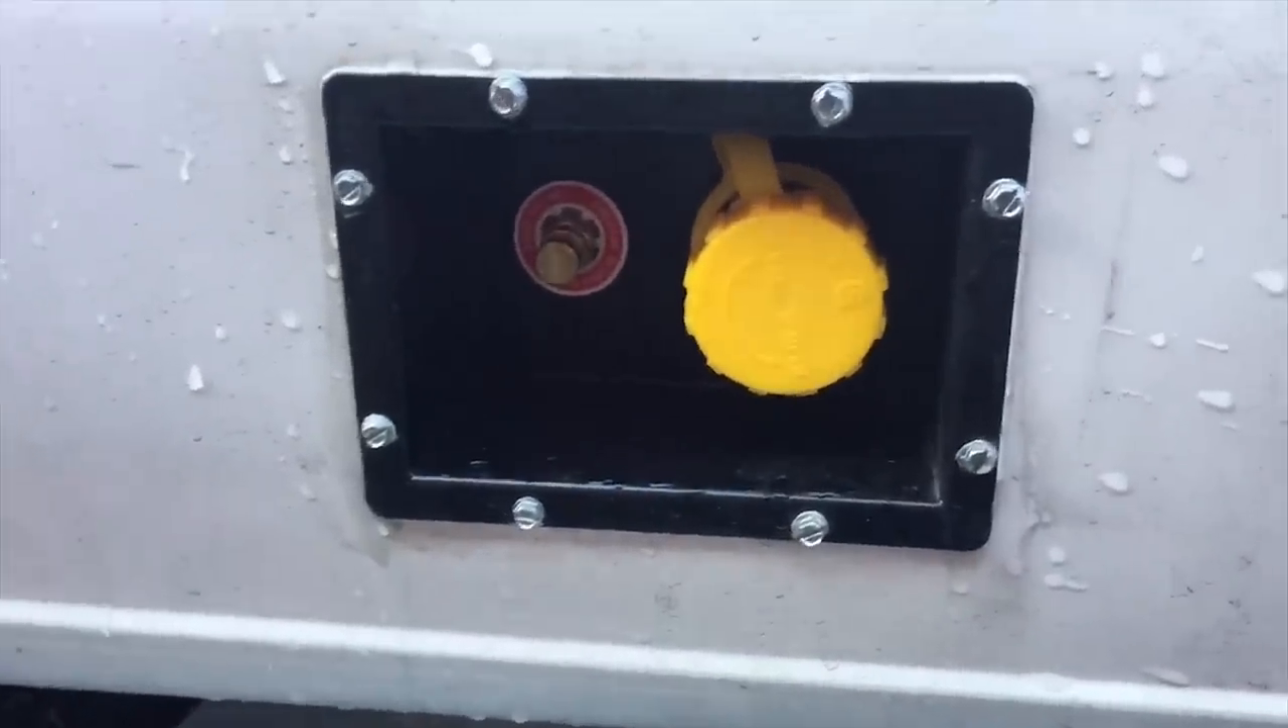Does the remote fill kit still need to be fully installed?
No.